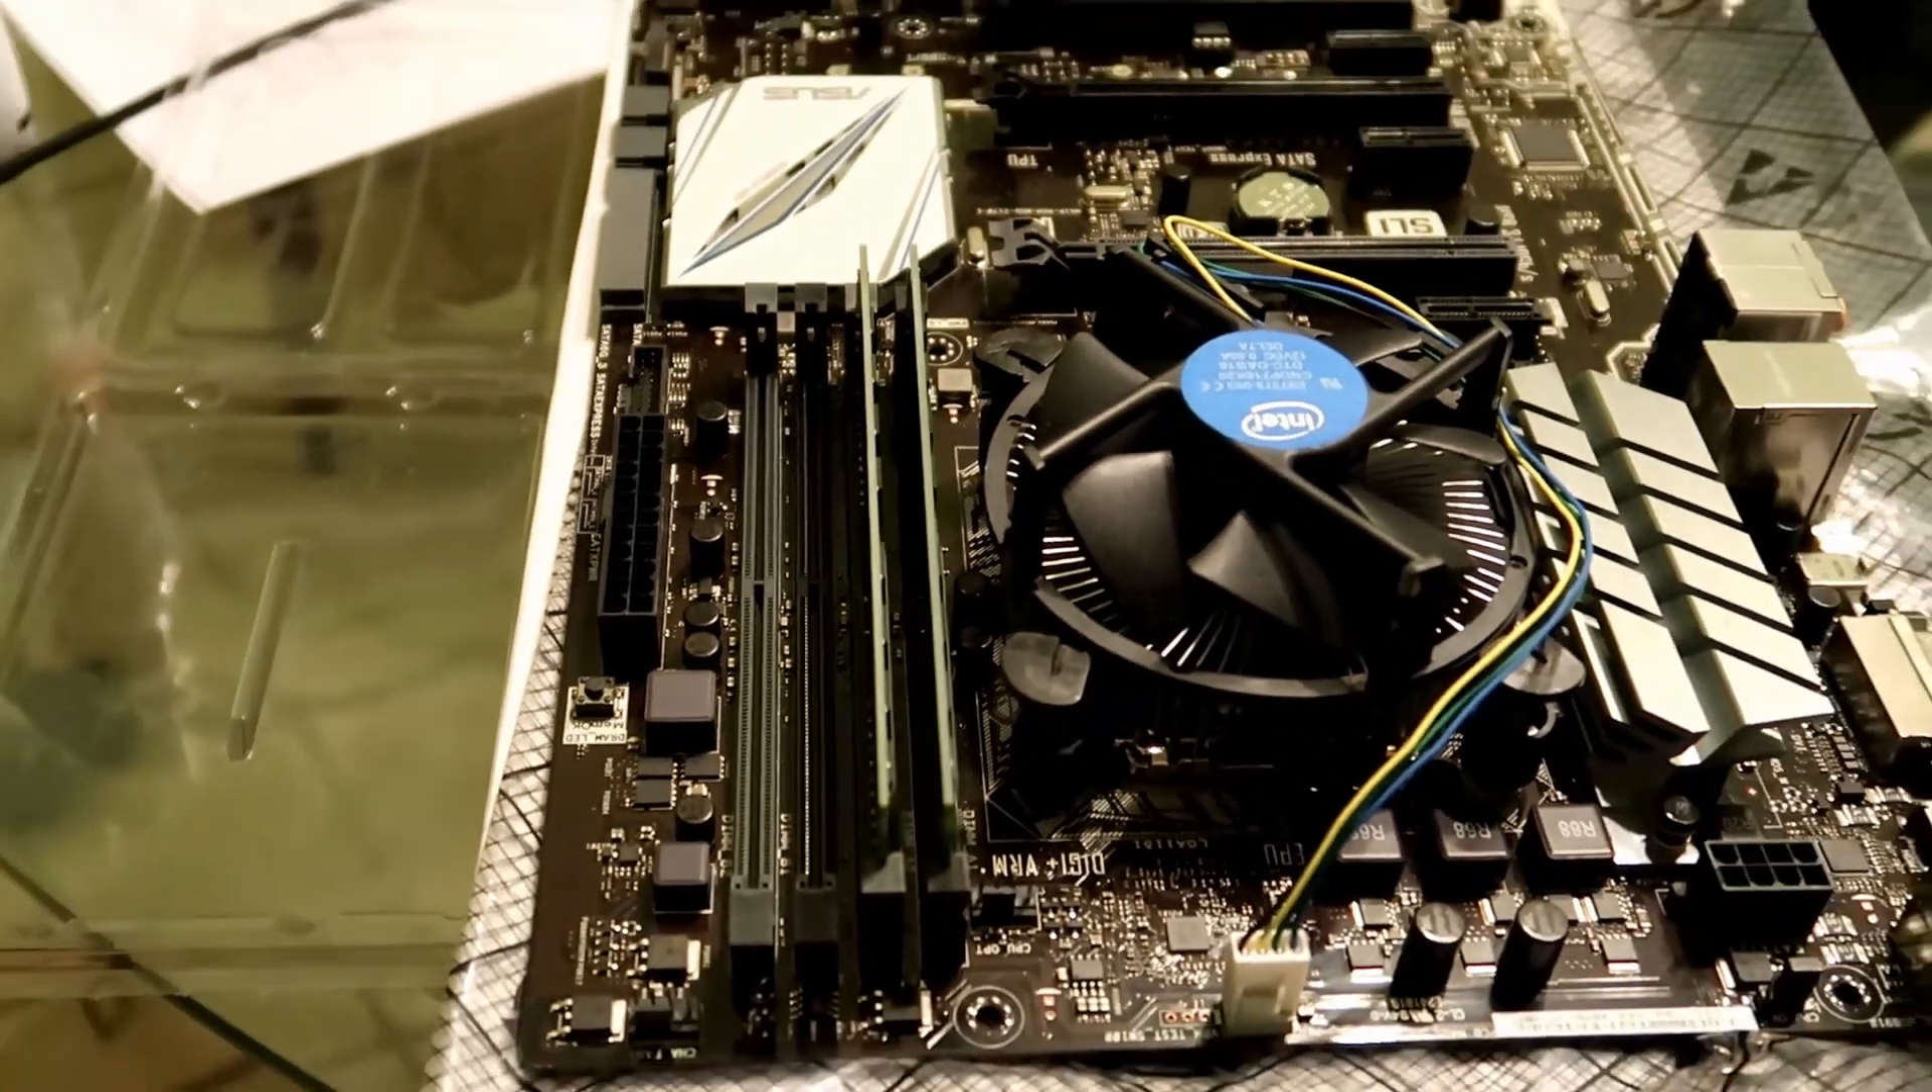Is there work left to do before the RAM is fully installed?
No.